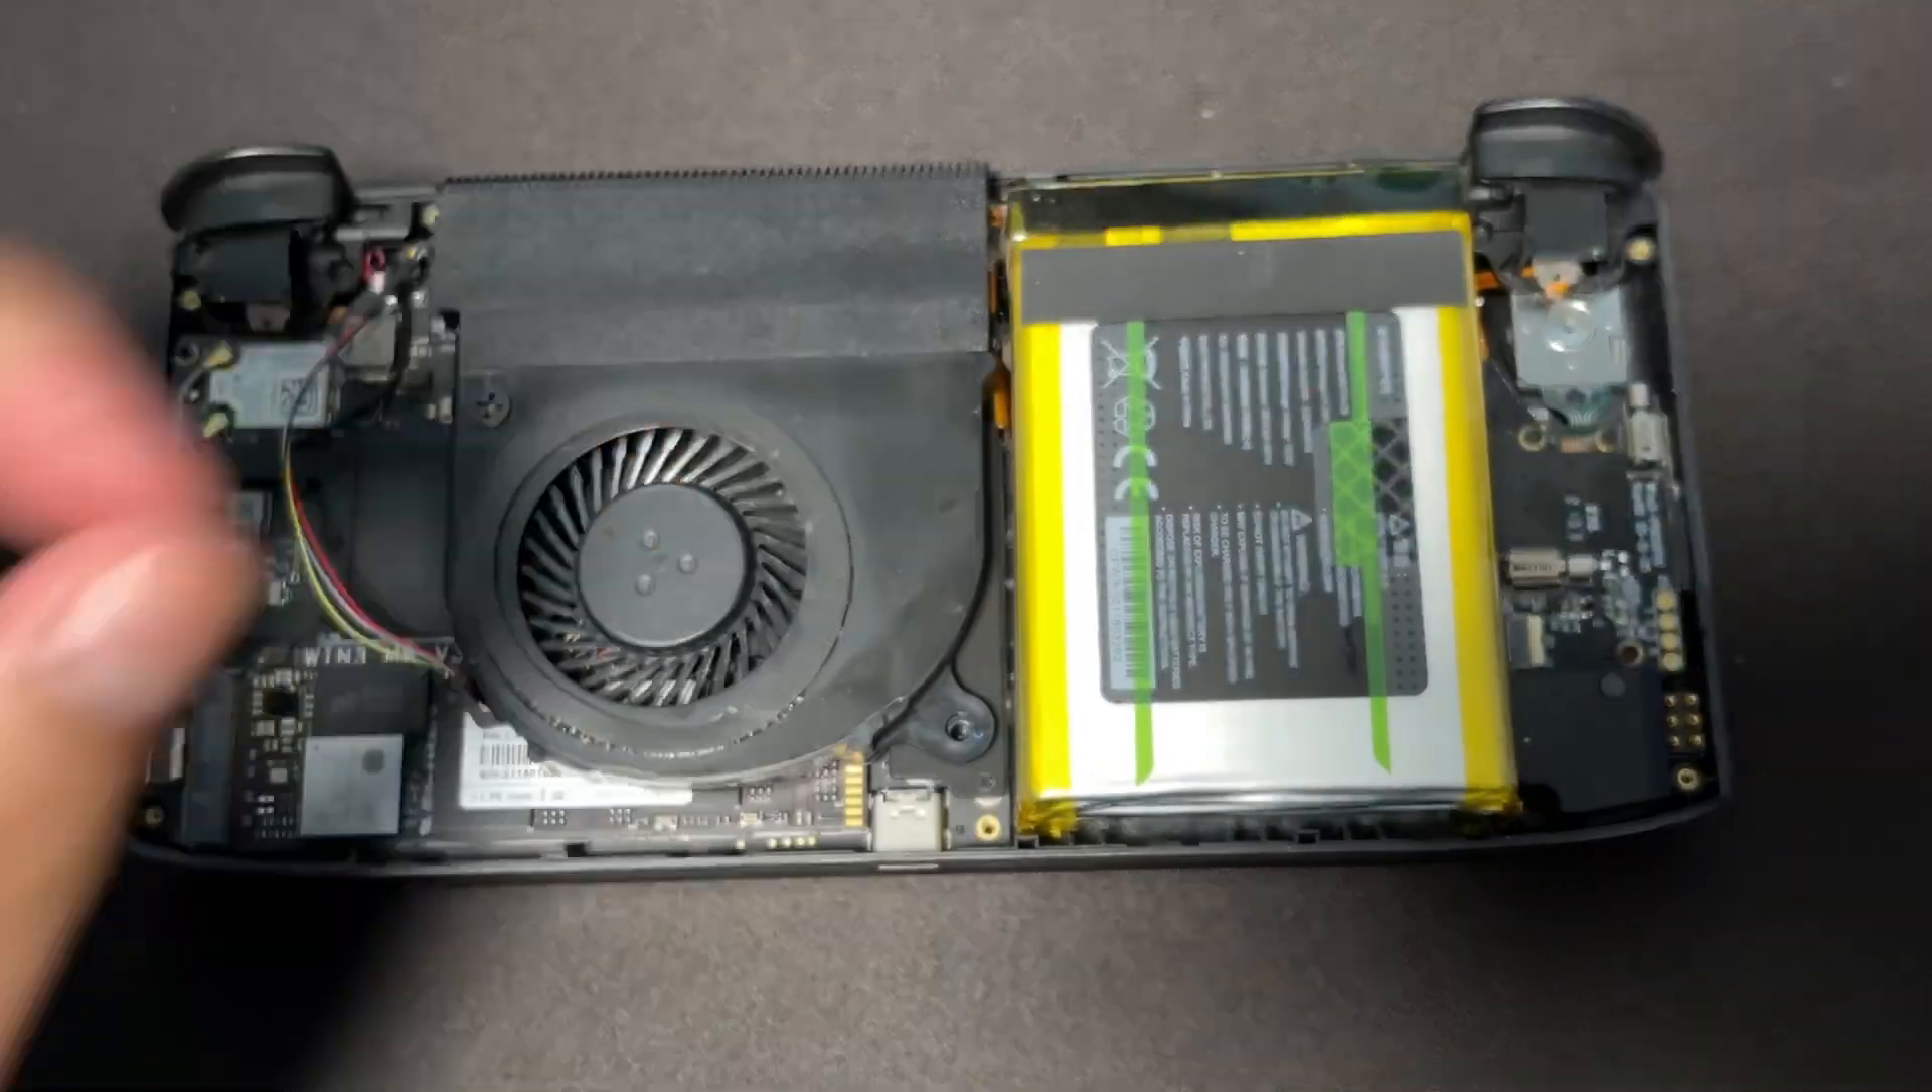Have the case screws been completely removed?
Yes.